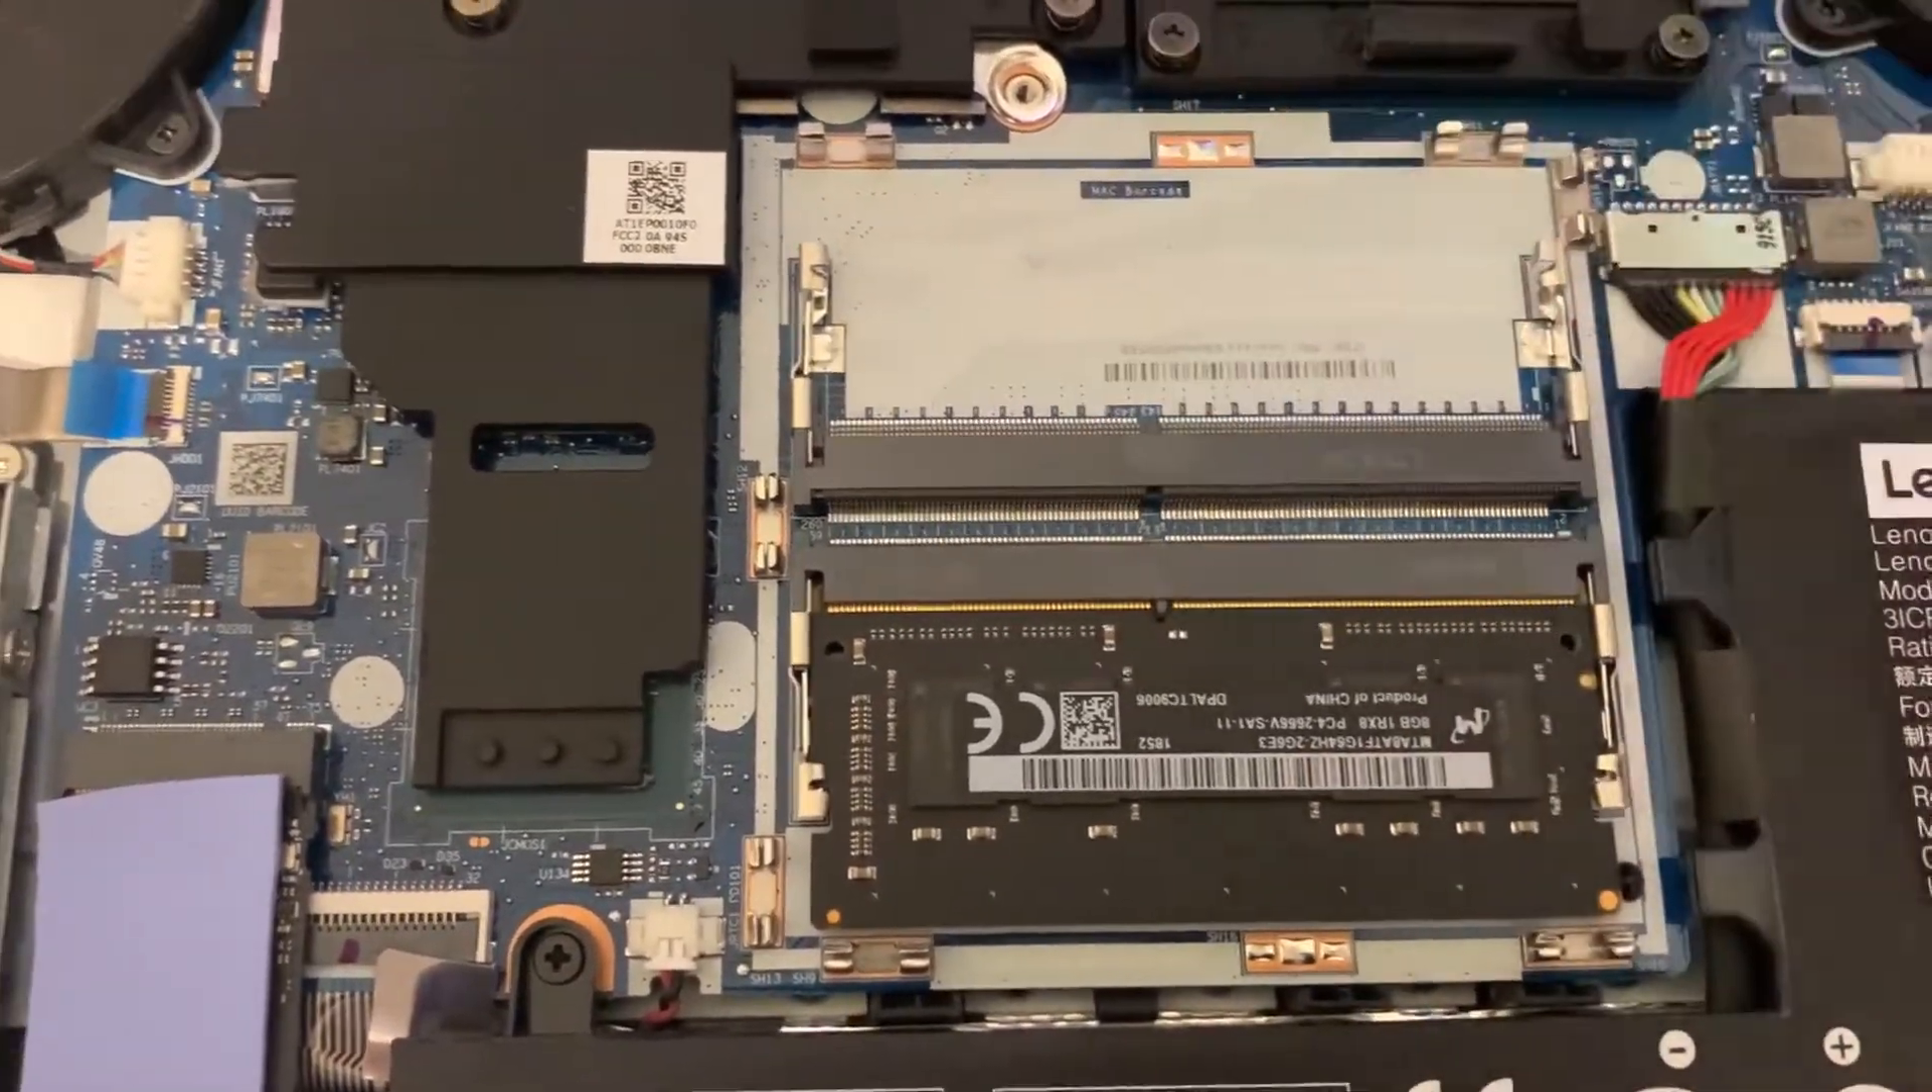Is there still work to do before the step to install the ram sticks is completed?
Yes.